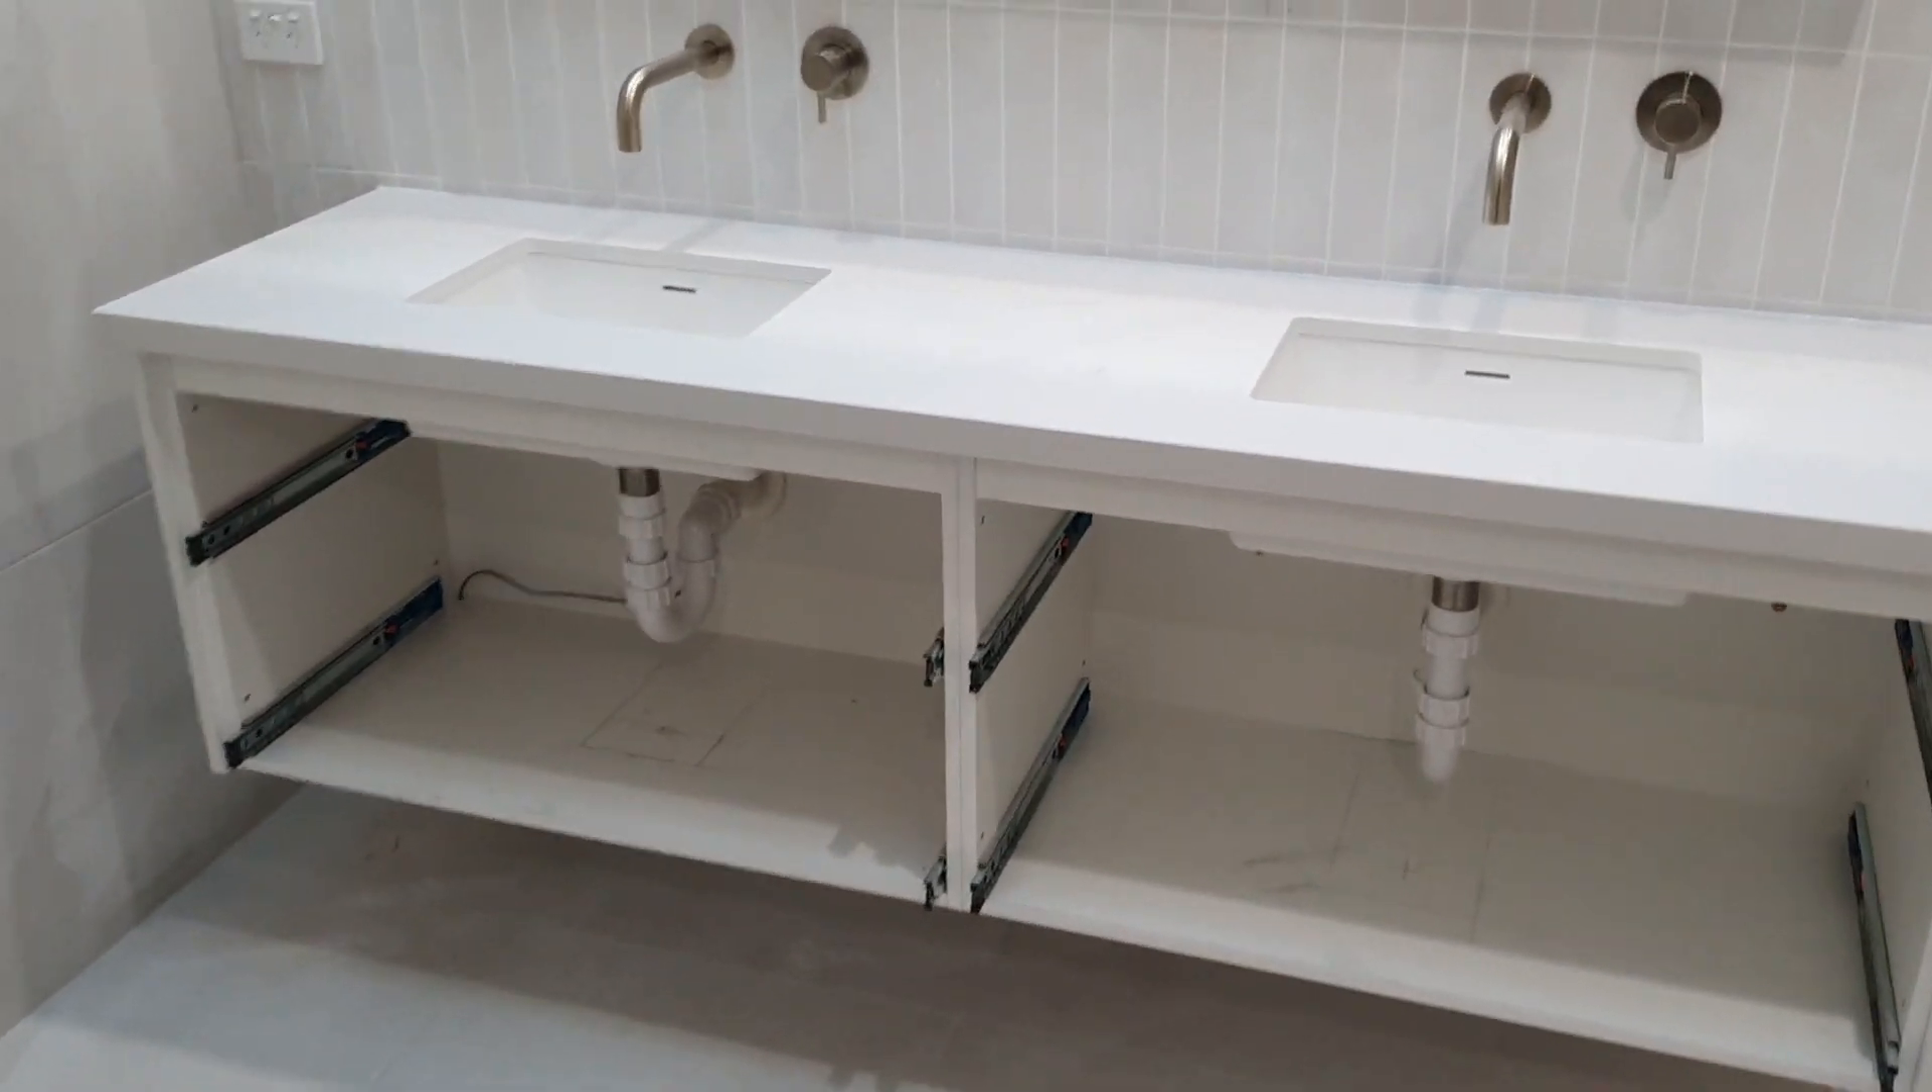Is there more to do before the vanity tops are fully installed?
No.